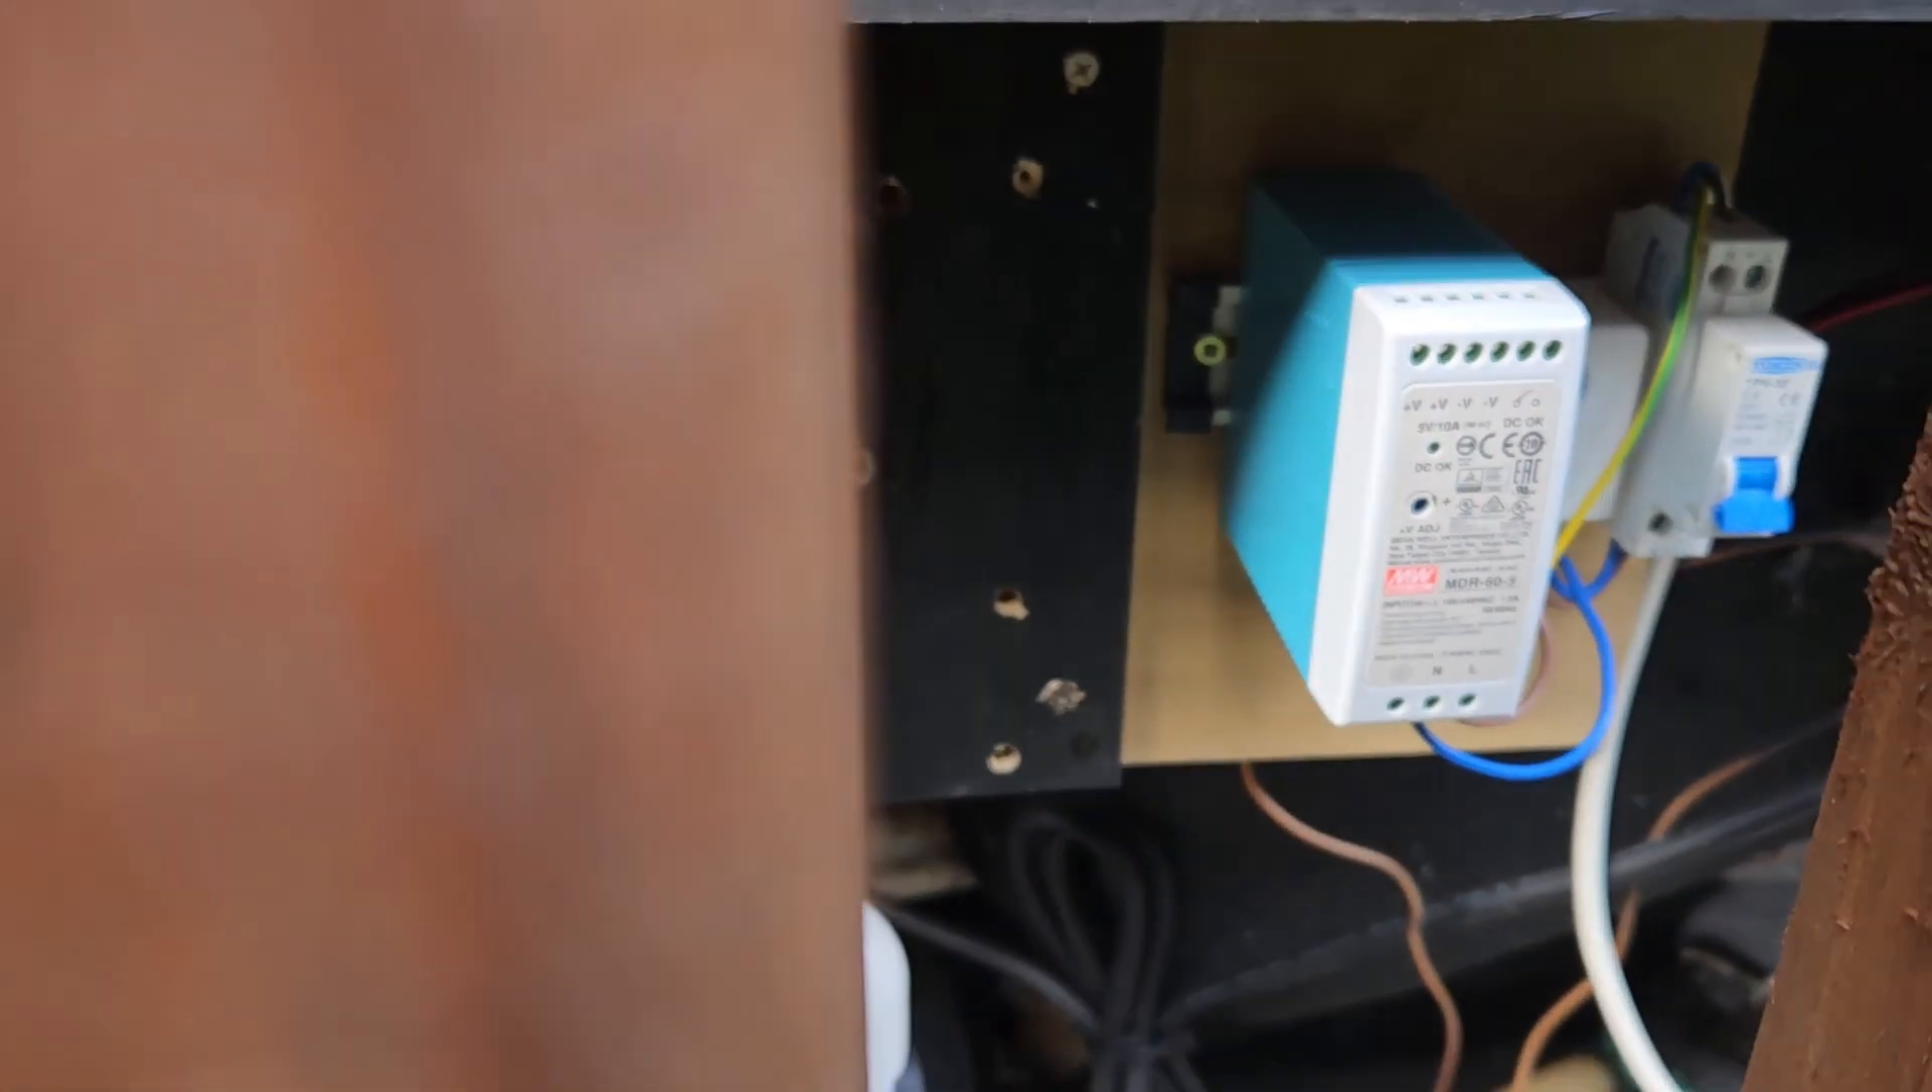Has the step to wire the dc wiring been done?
No.